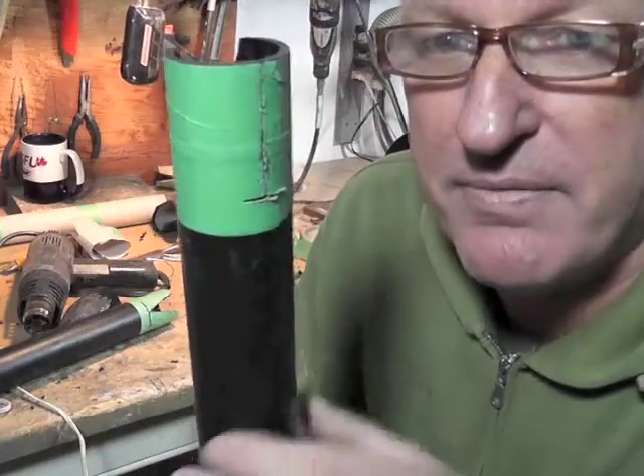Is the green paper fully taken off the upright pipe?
No.